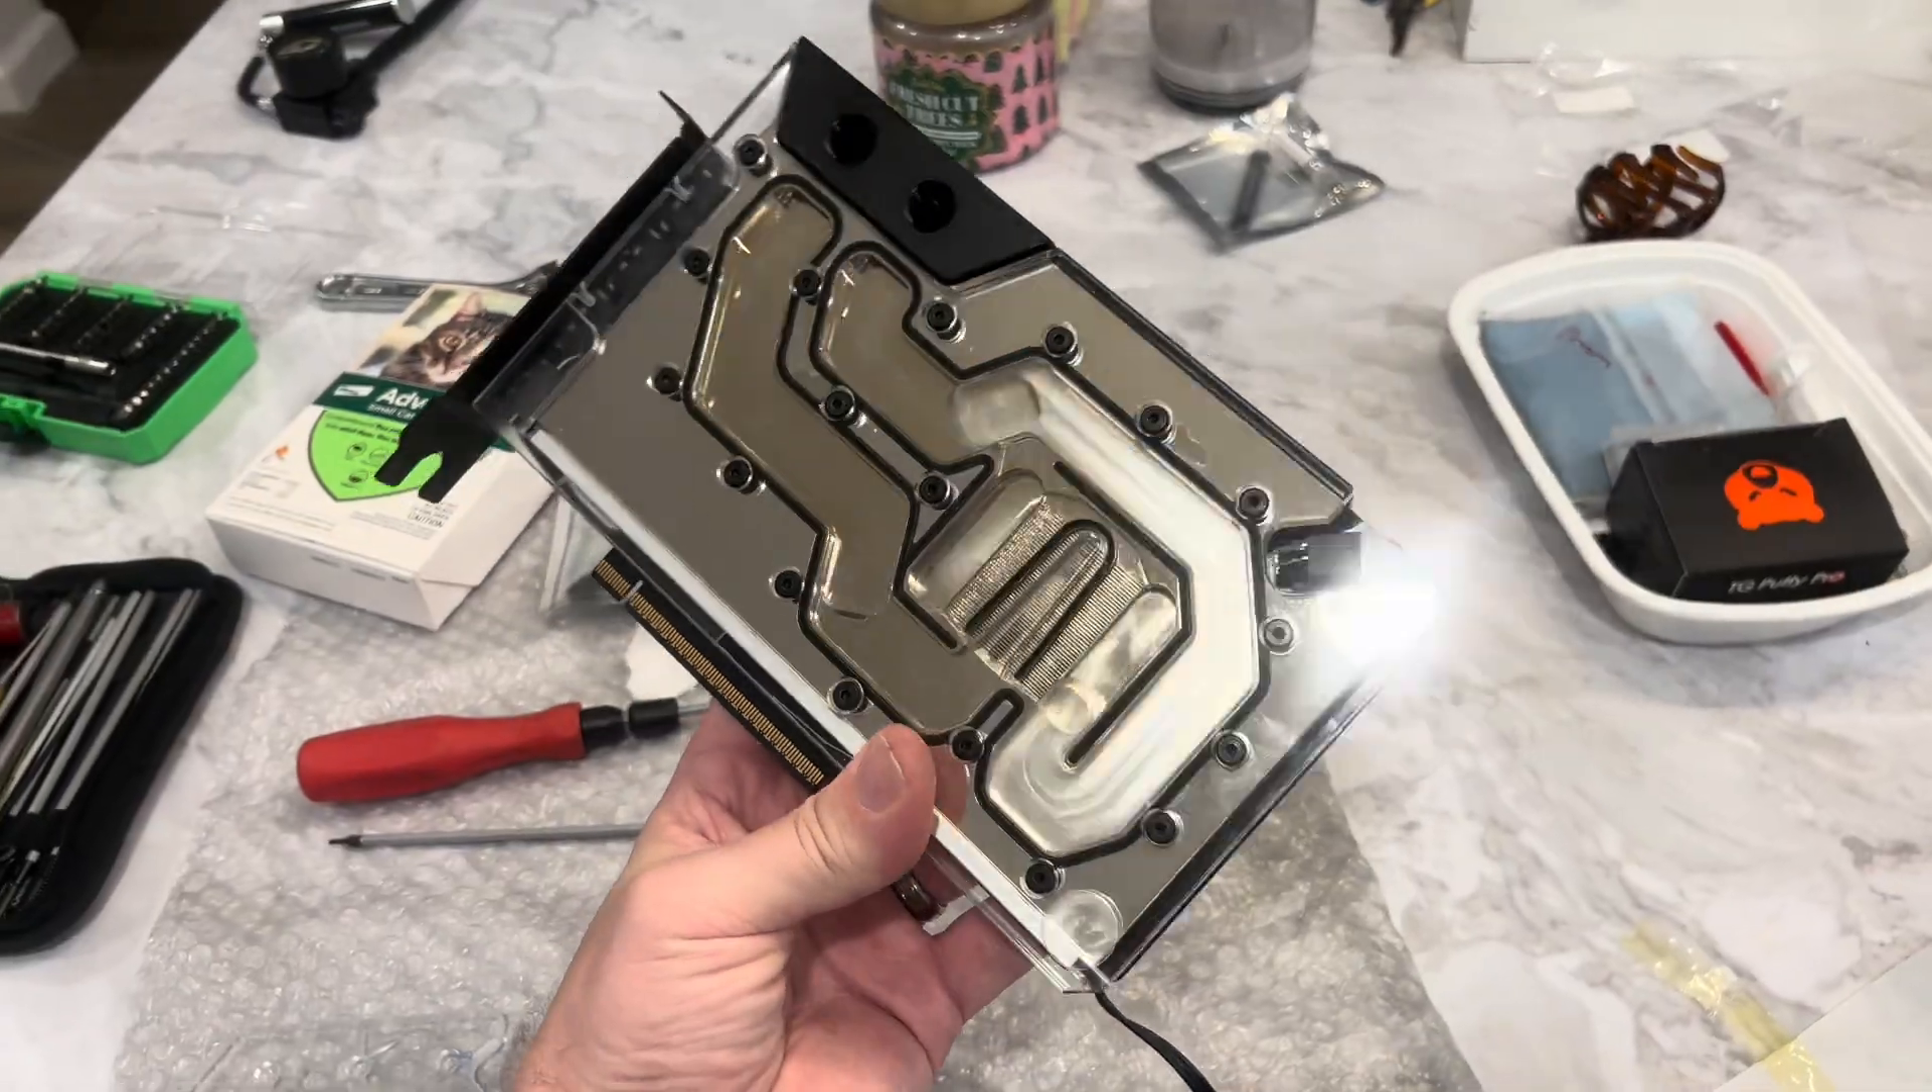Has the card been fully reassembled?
Yes.